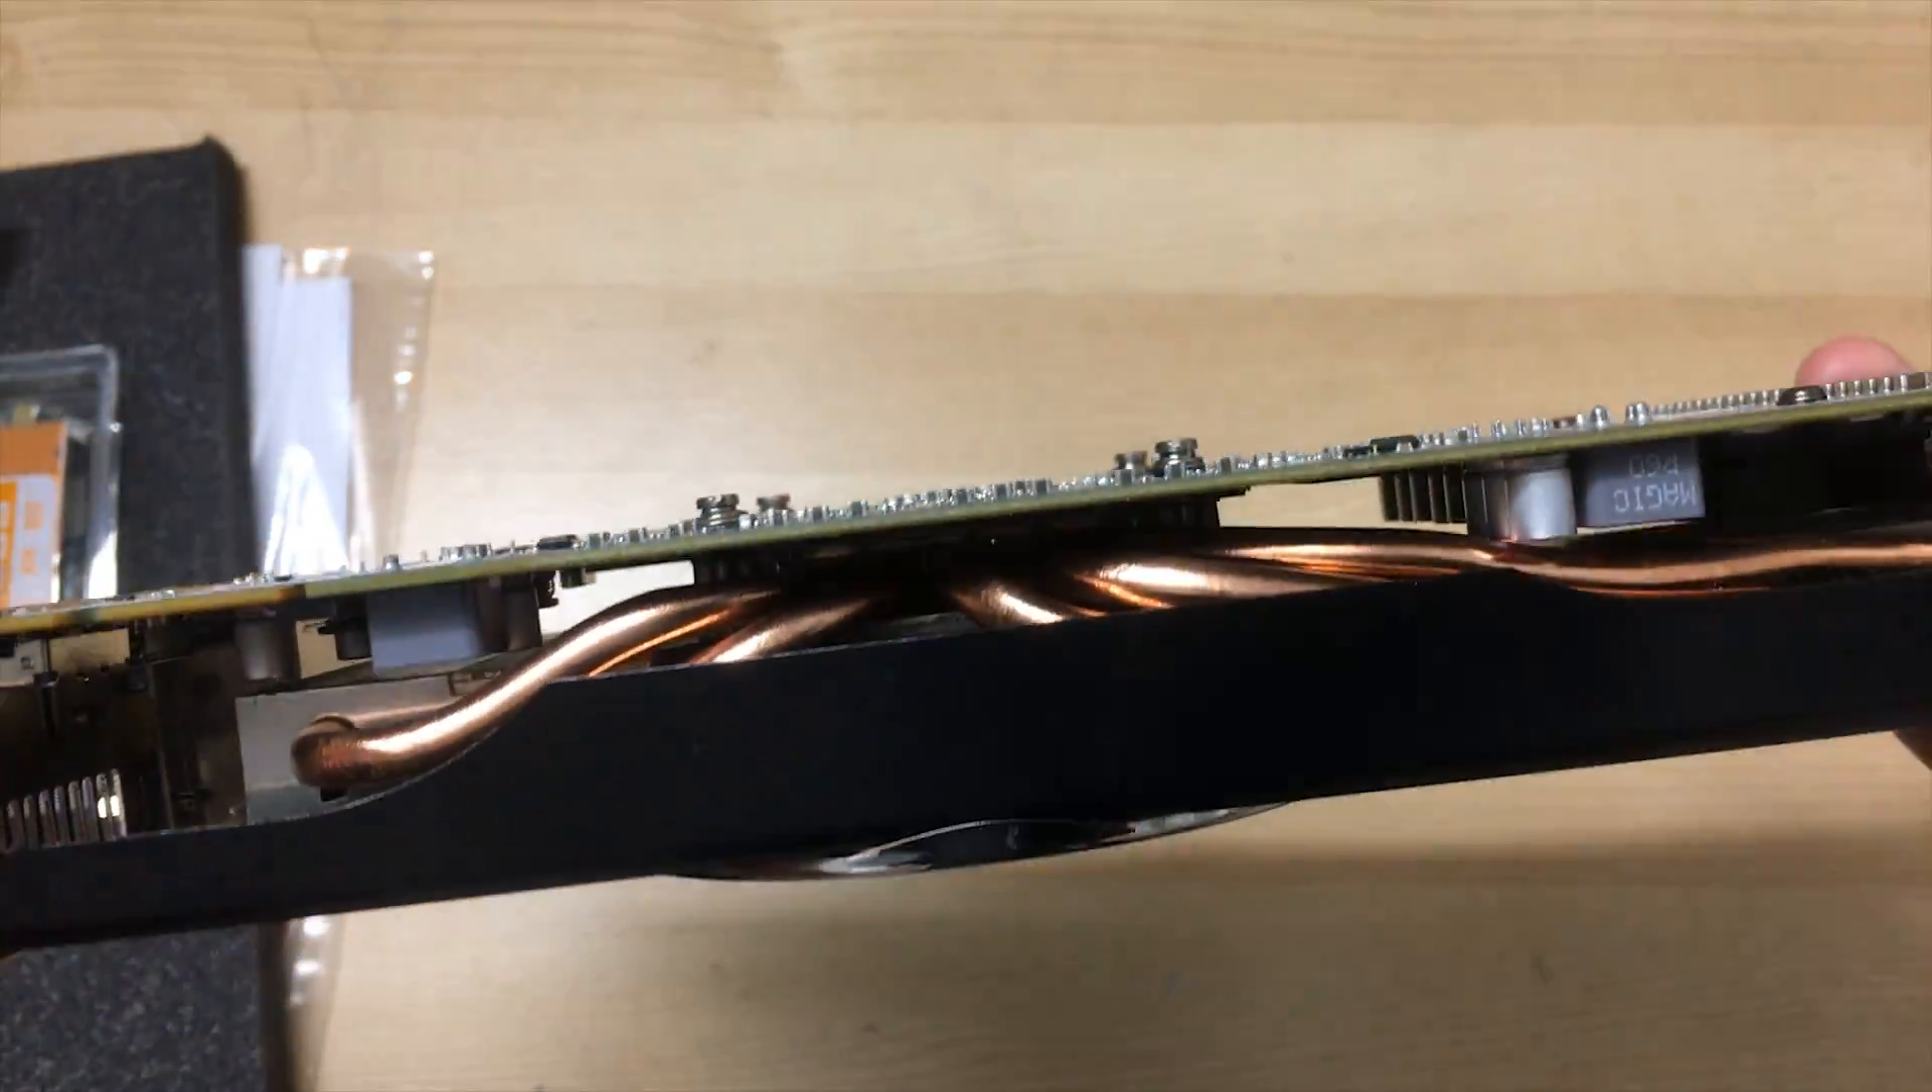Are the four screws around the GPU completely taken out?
No.